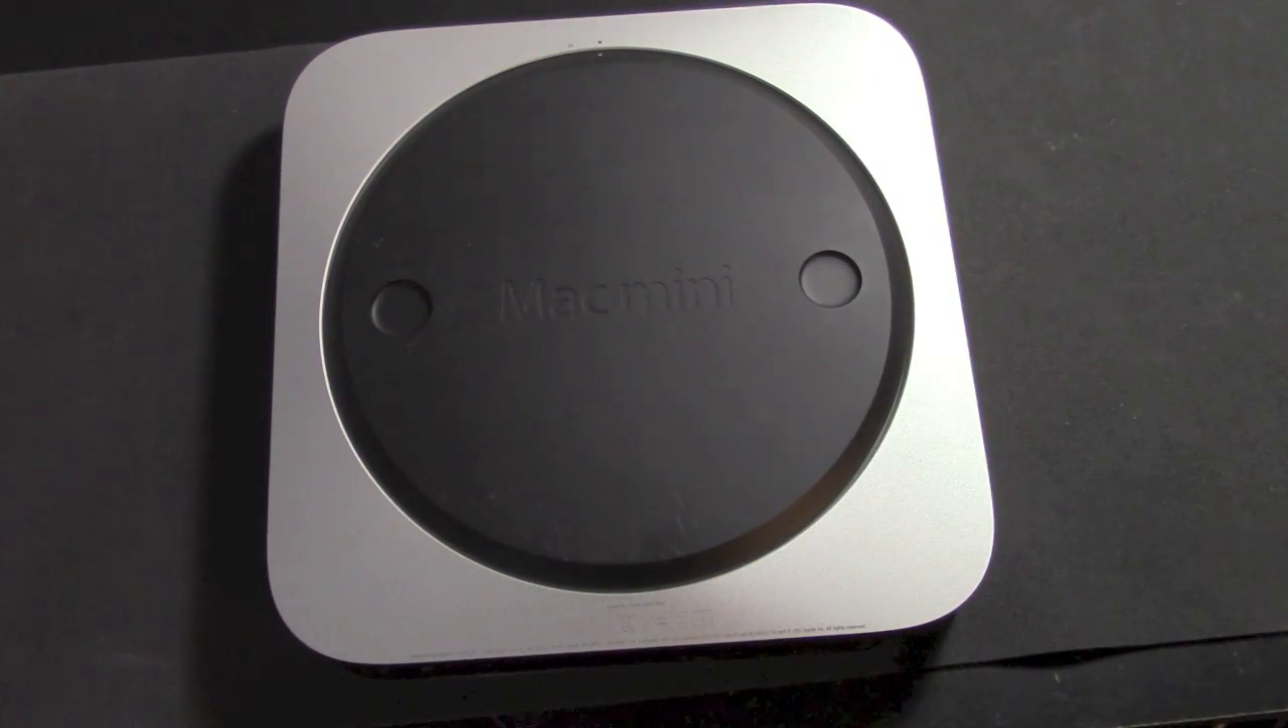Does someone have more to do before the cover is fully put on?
No.